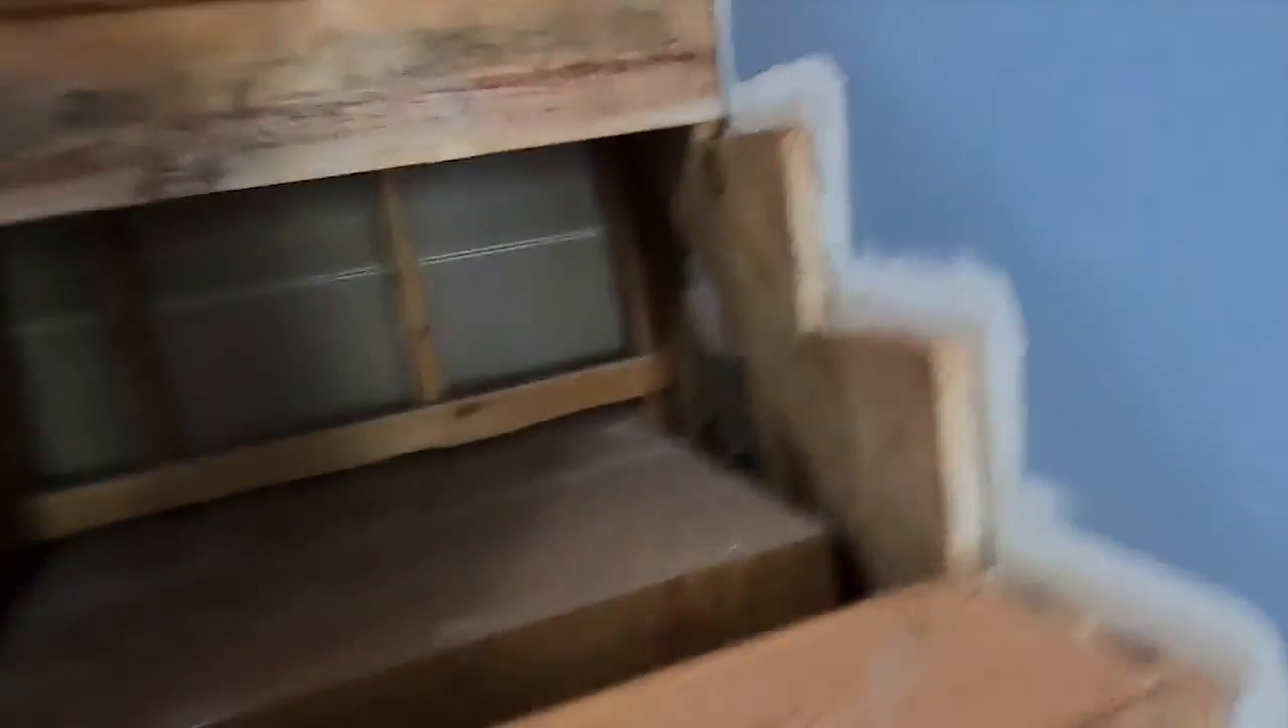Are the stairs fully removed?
No.